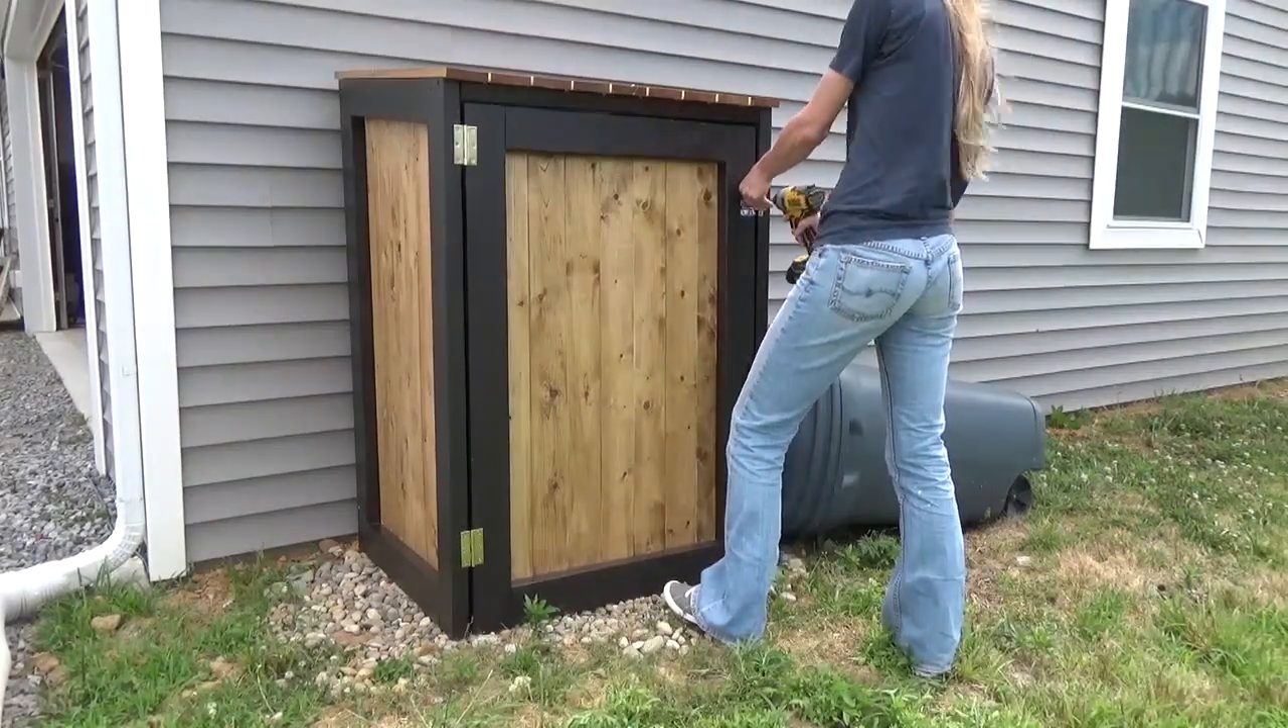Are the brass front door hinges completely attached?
Yes.